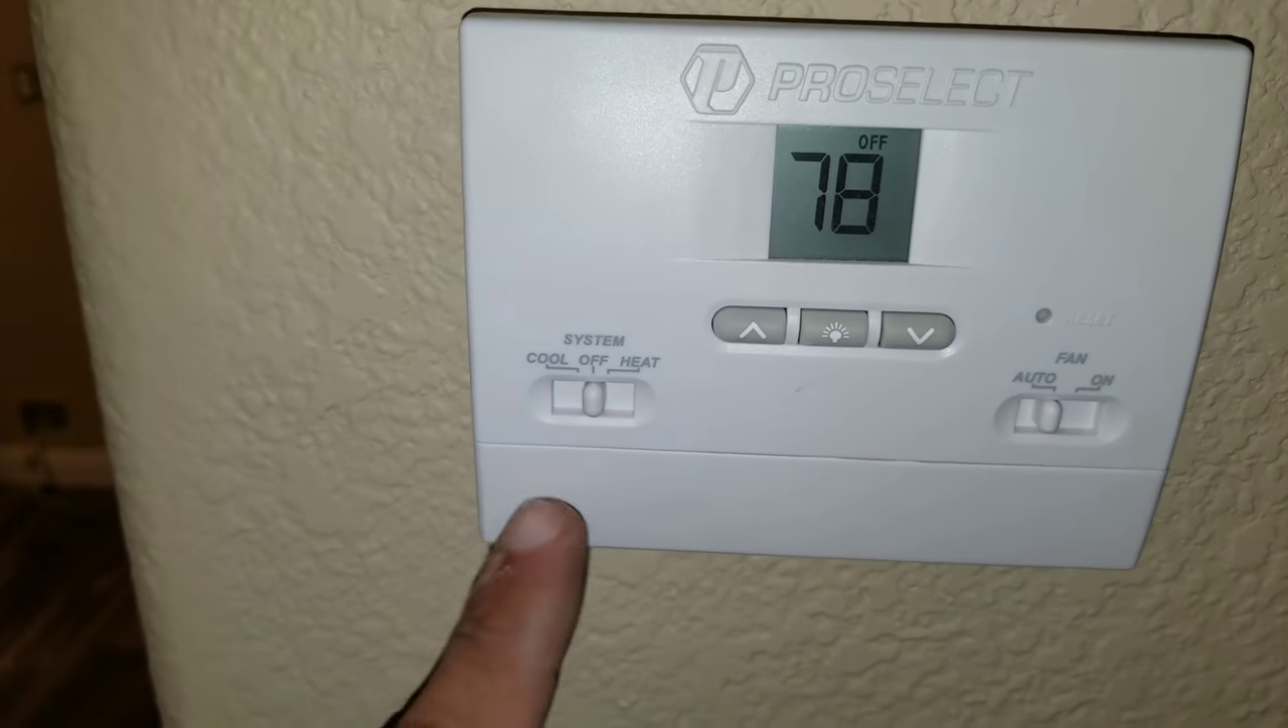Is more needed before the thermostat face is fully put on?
No.